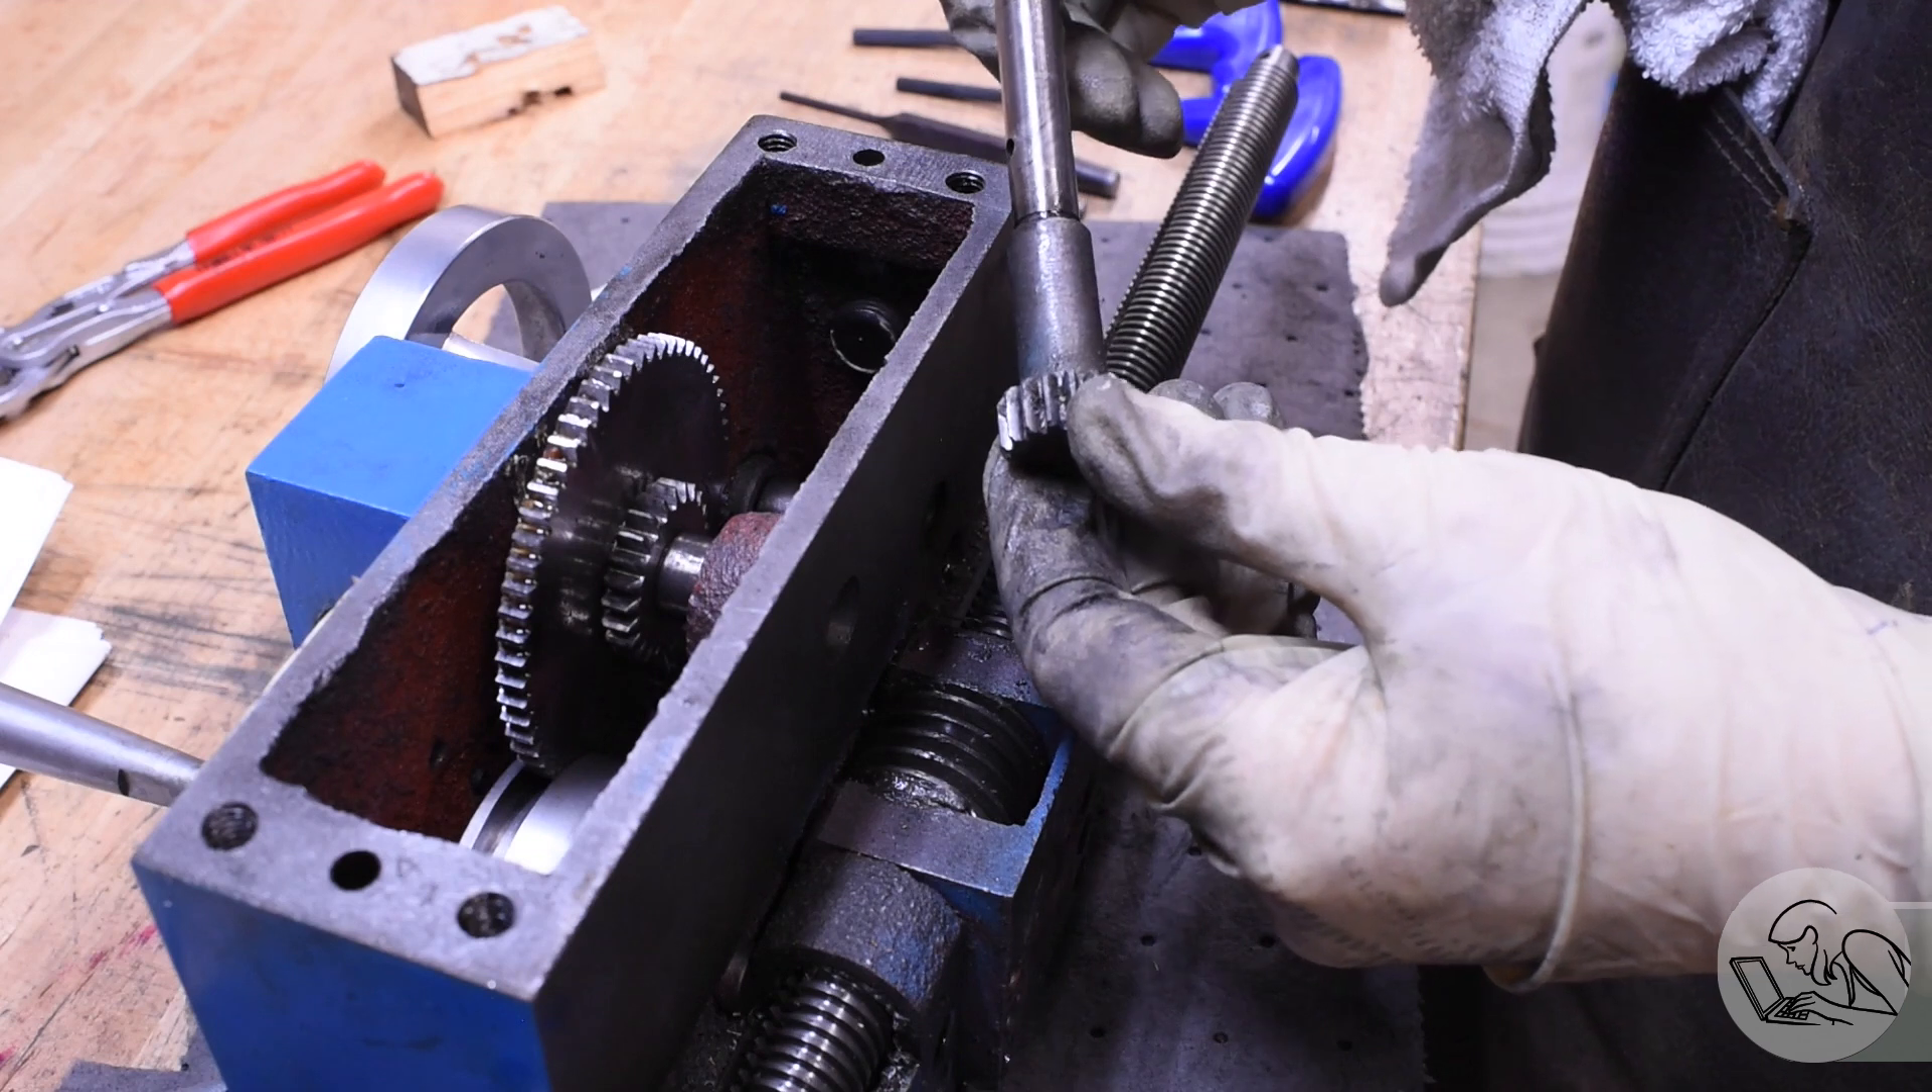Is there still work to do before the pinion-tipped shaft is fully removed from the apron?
No.